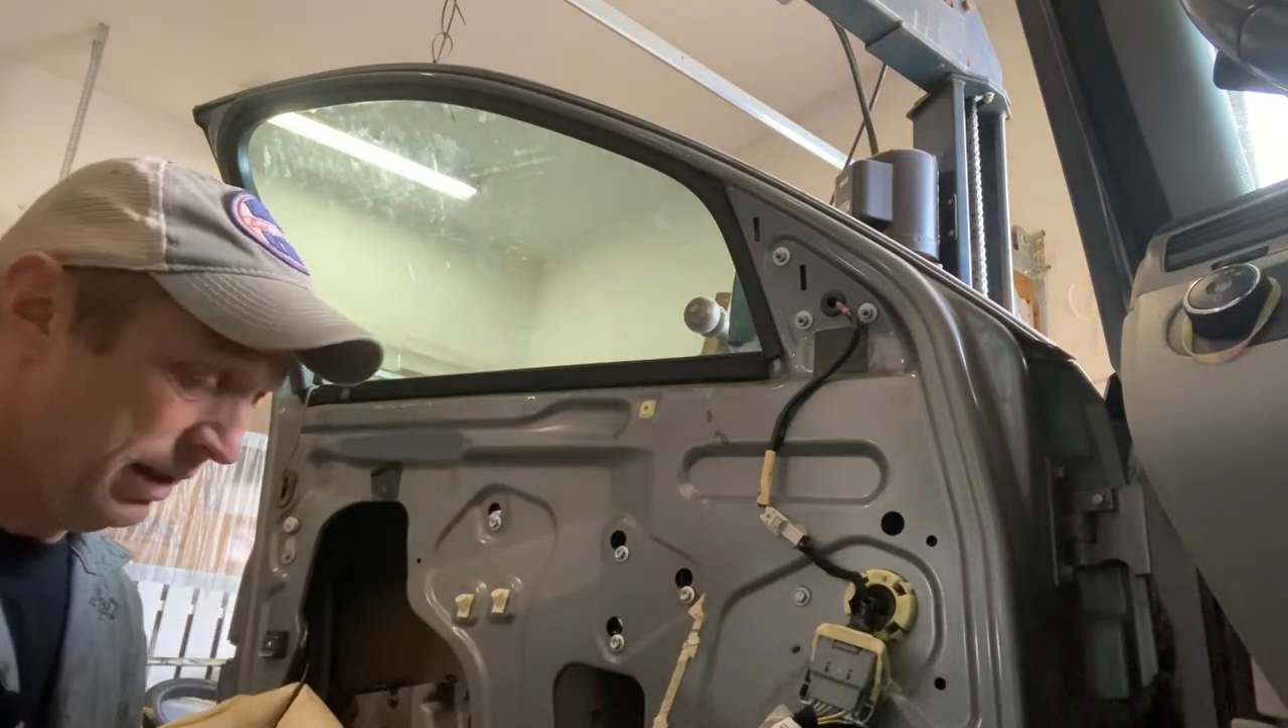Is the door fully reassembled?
No.